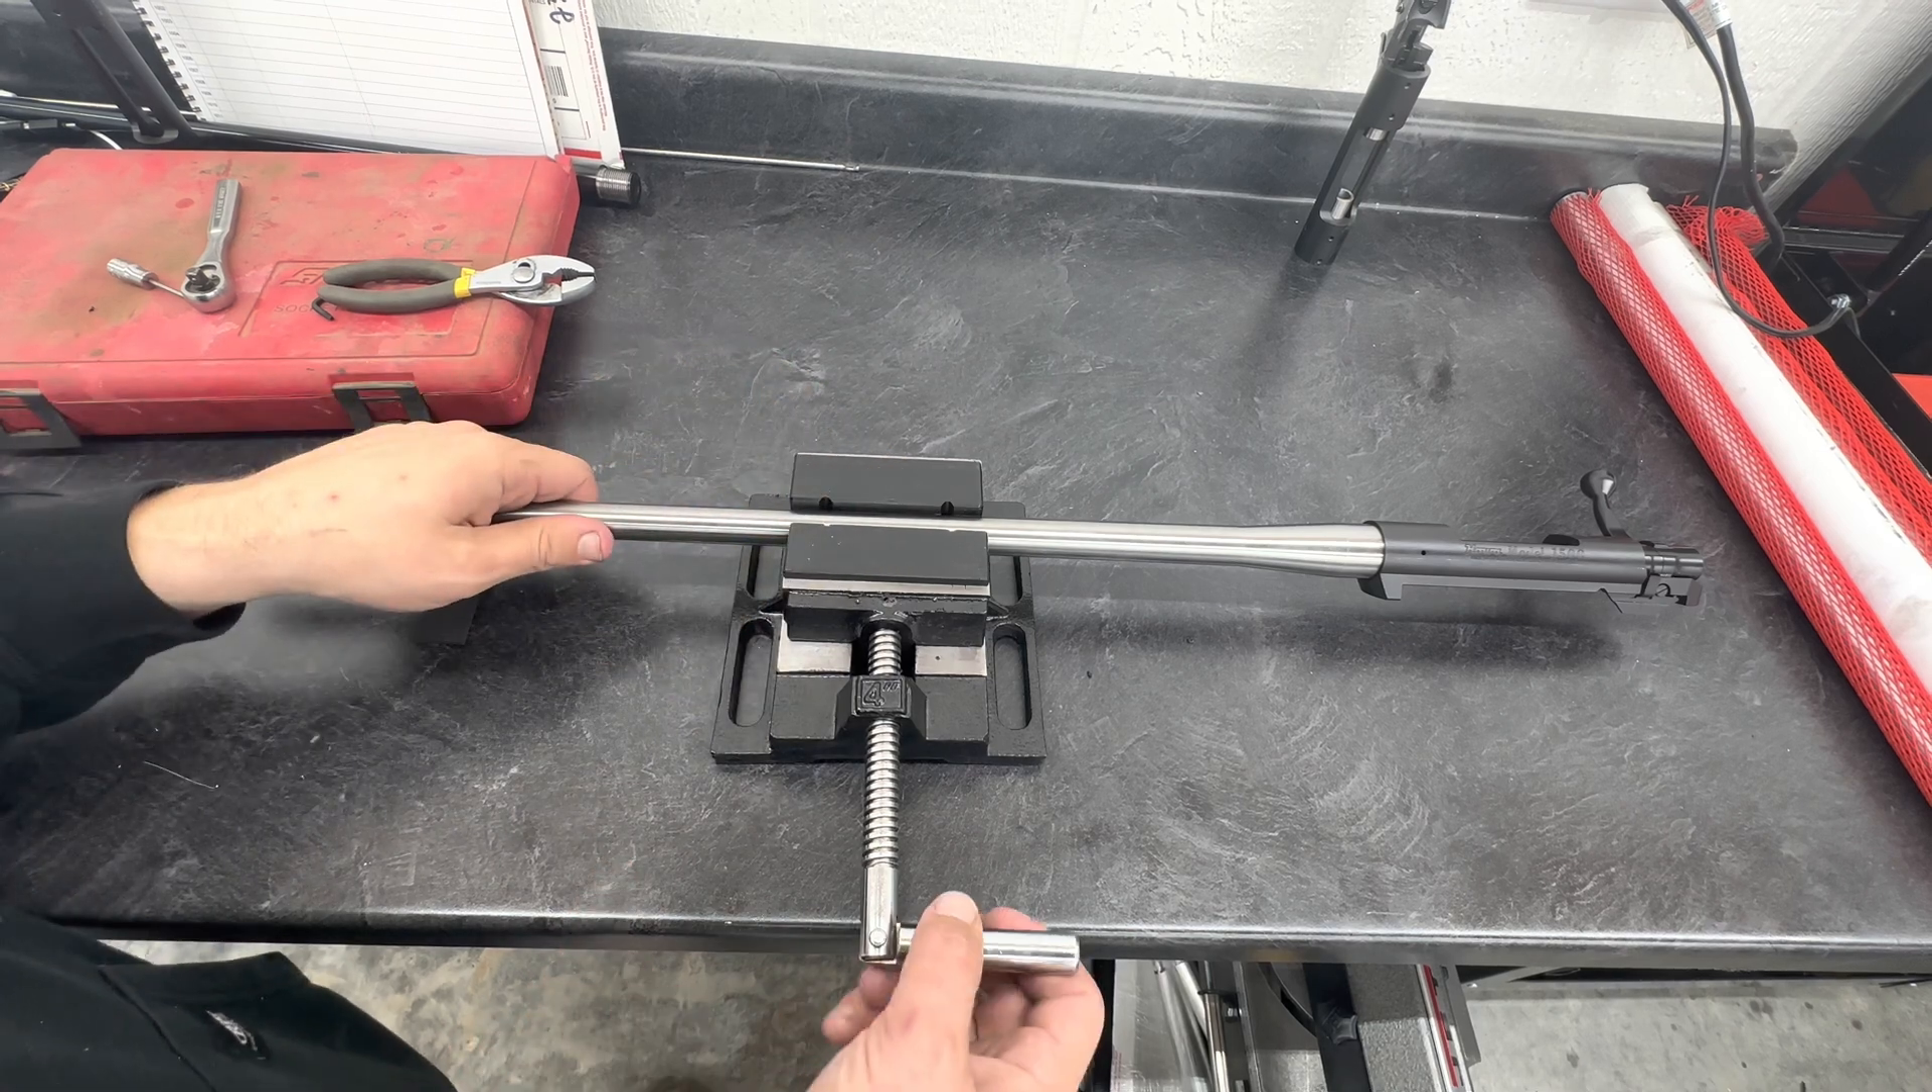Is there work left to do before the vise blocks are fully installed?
No.